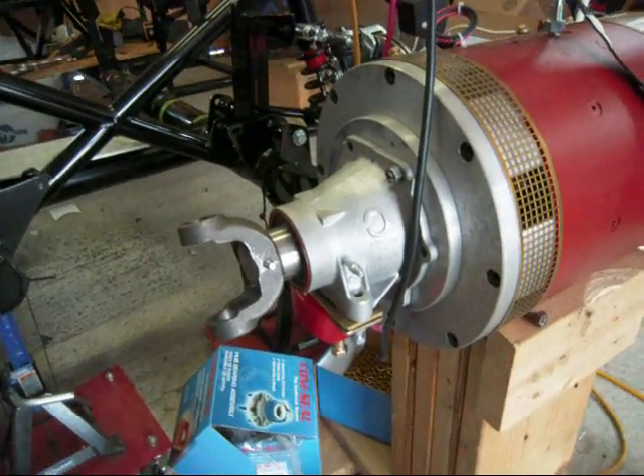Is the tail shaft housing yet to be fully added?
No.